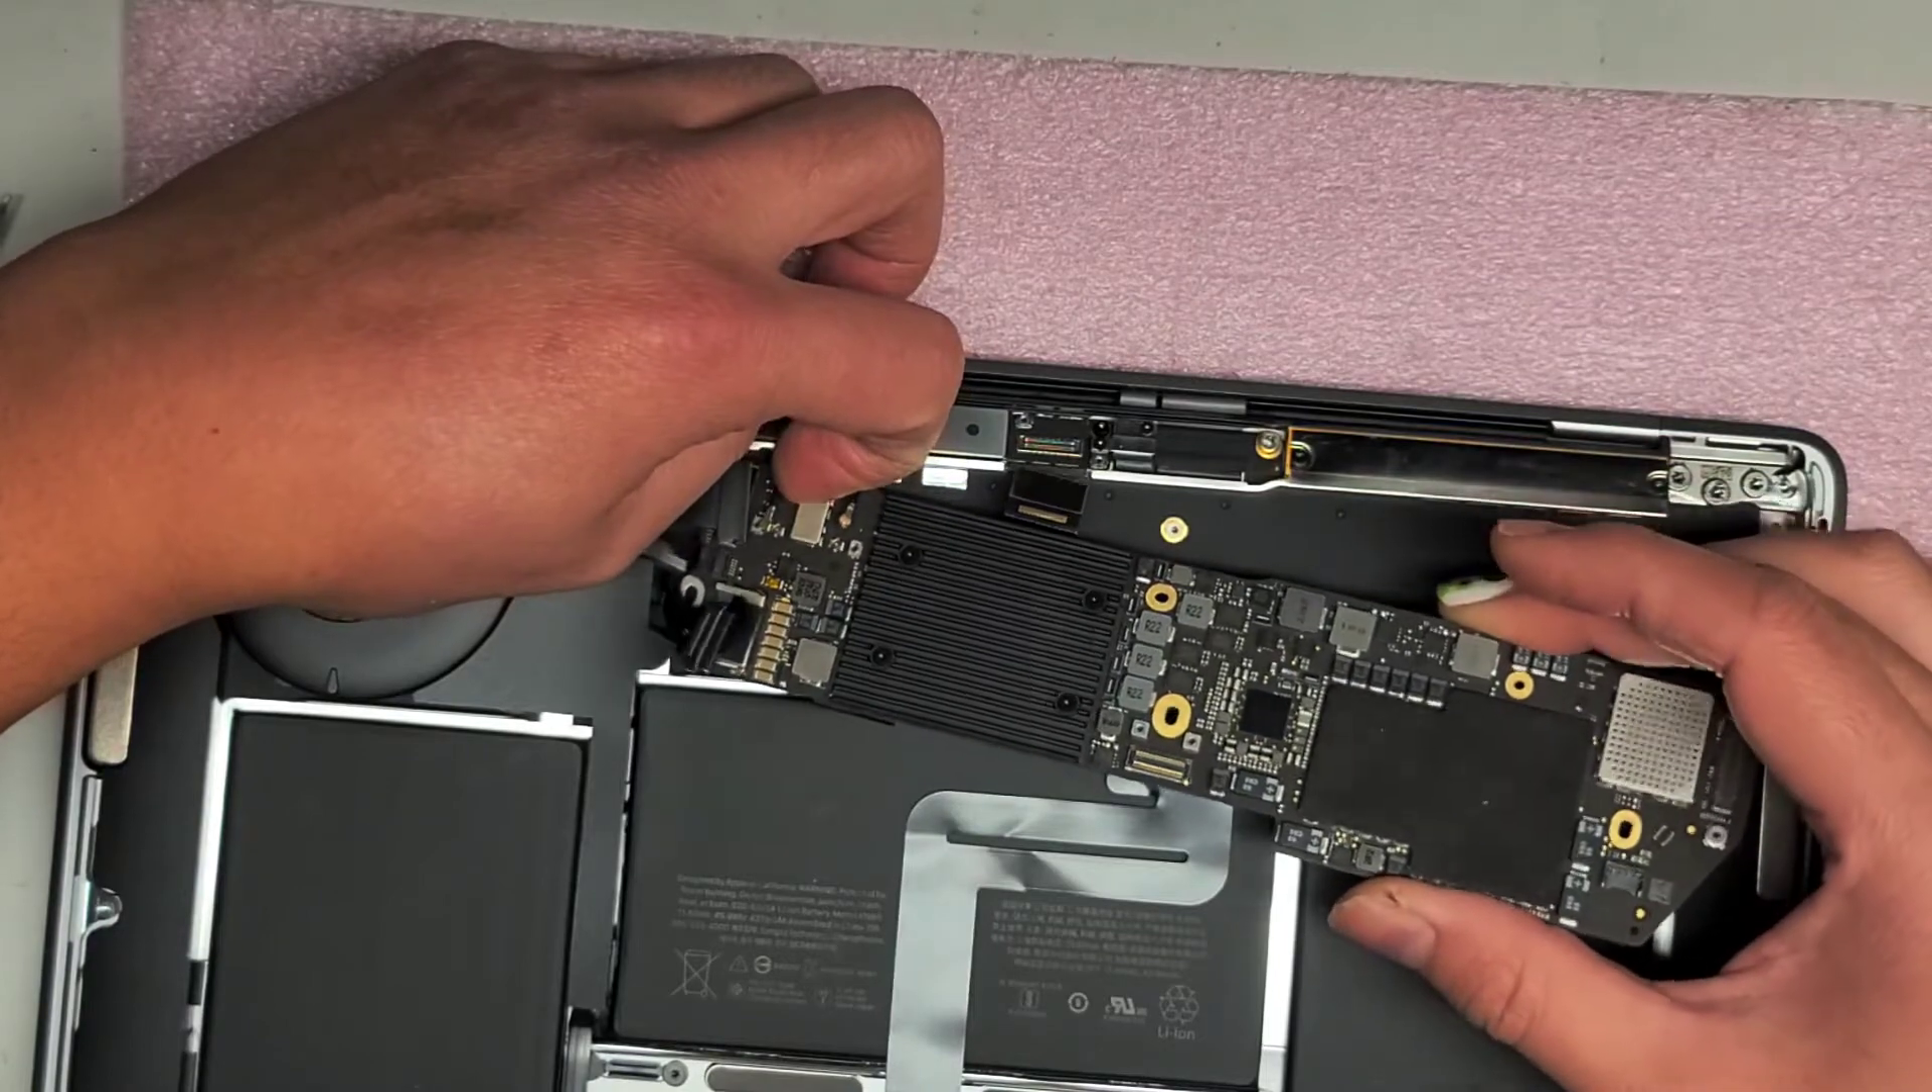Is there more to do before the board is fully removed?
Yes.